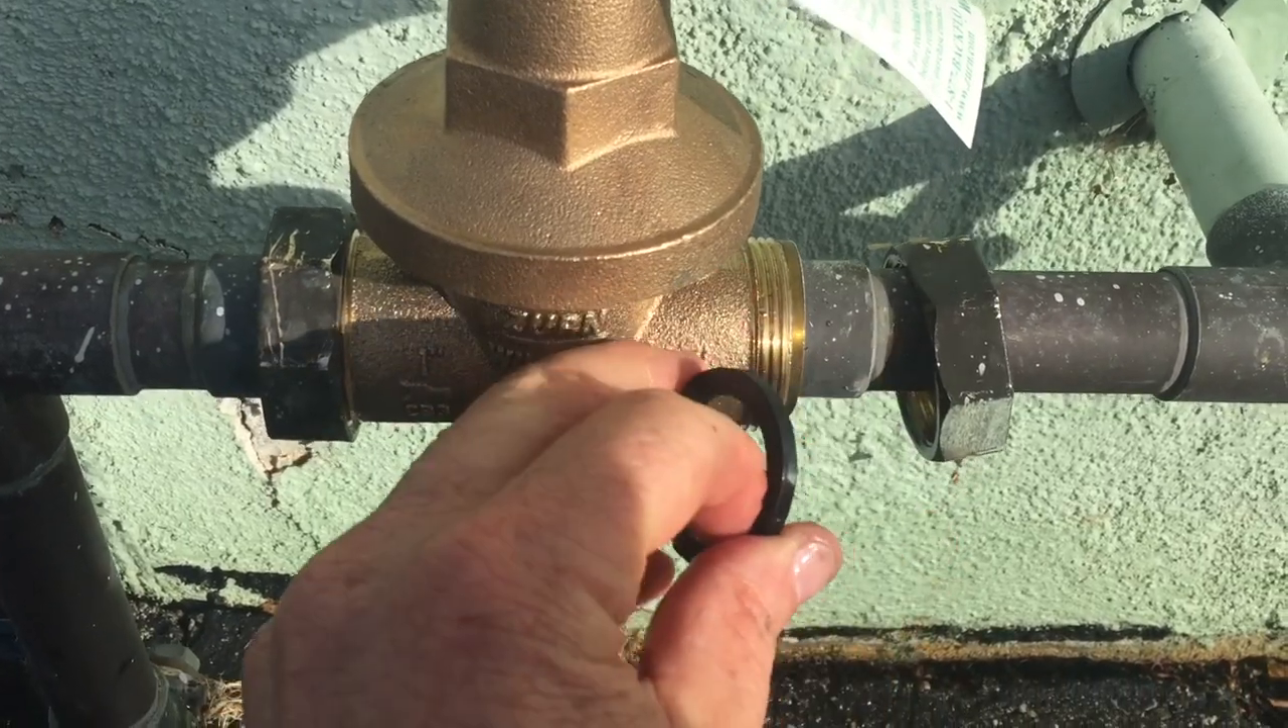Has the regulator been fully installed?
No.